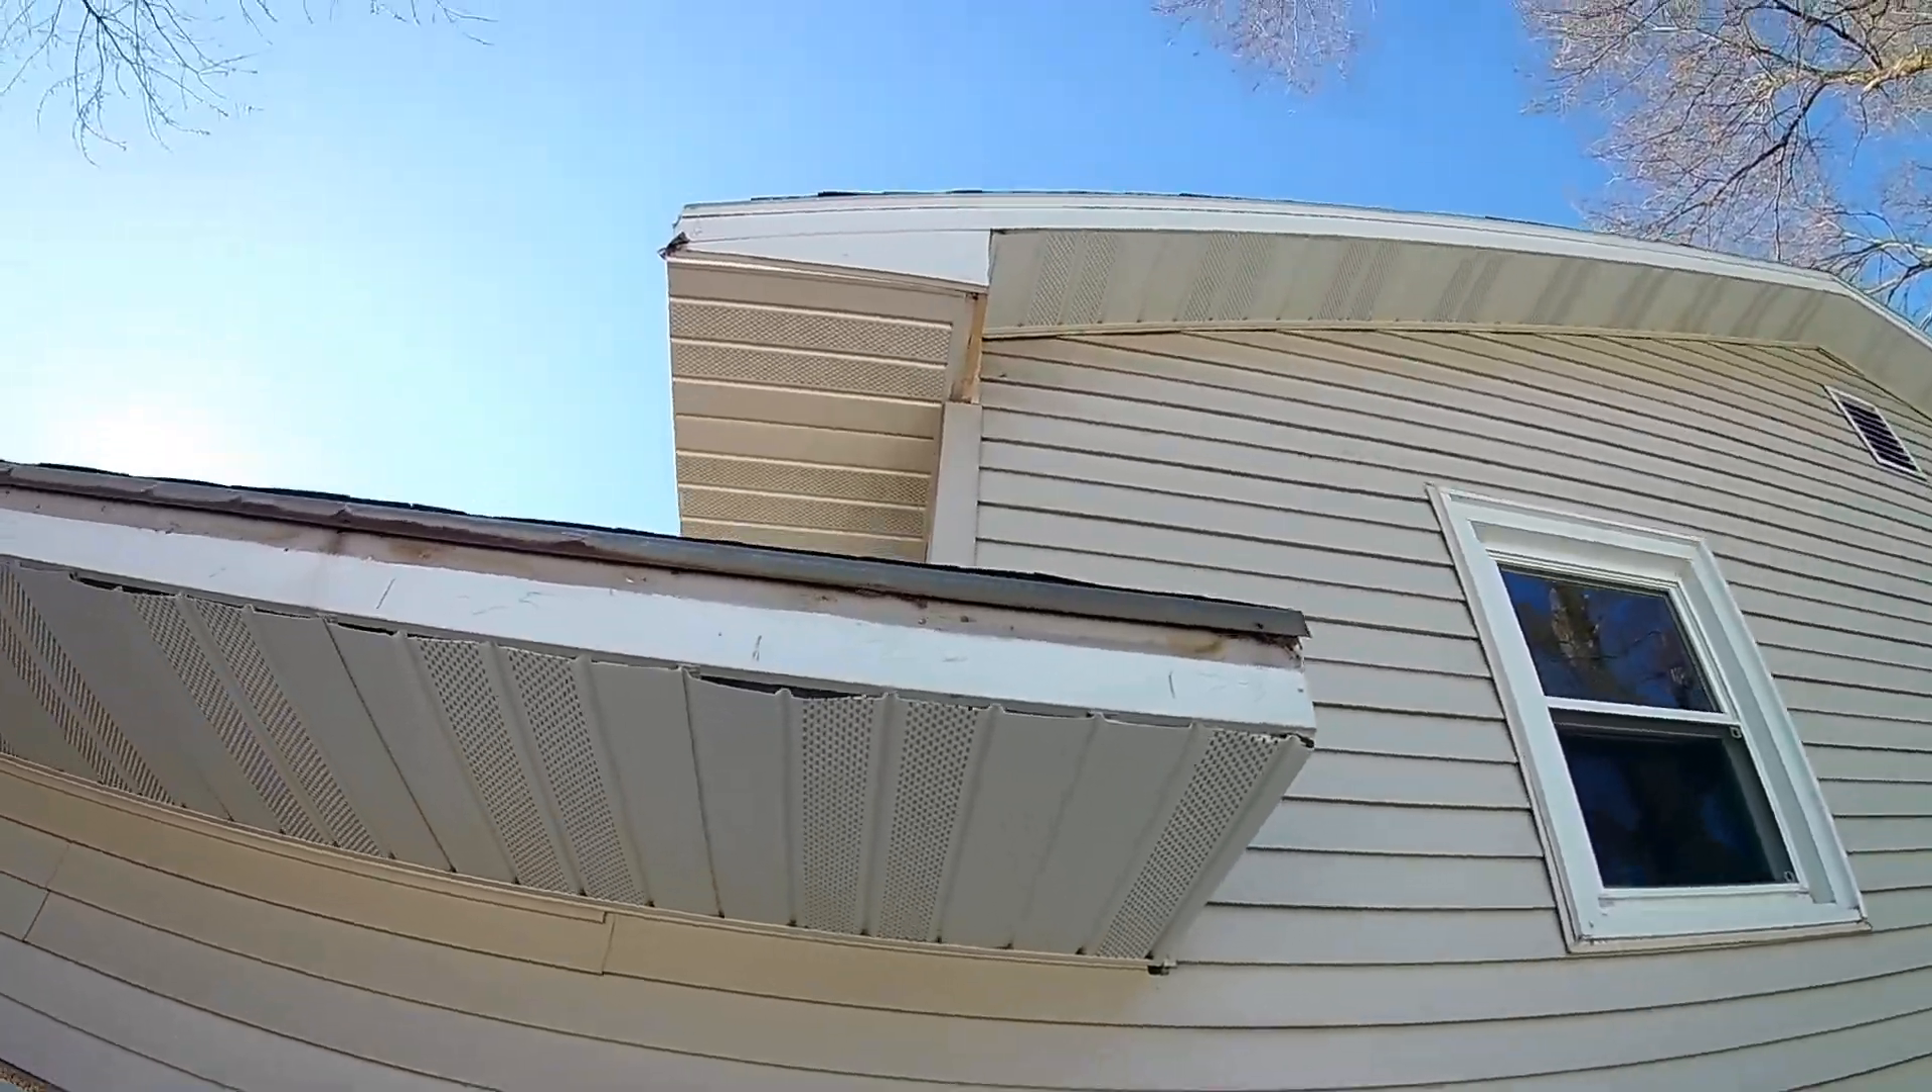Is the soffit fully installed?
Yes.